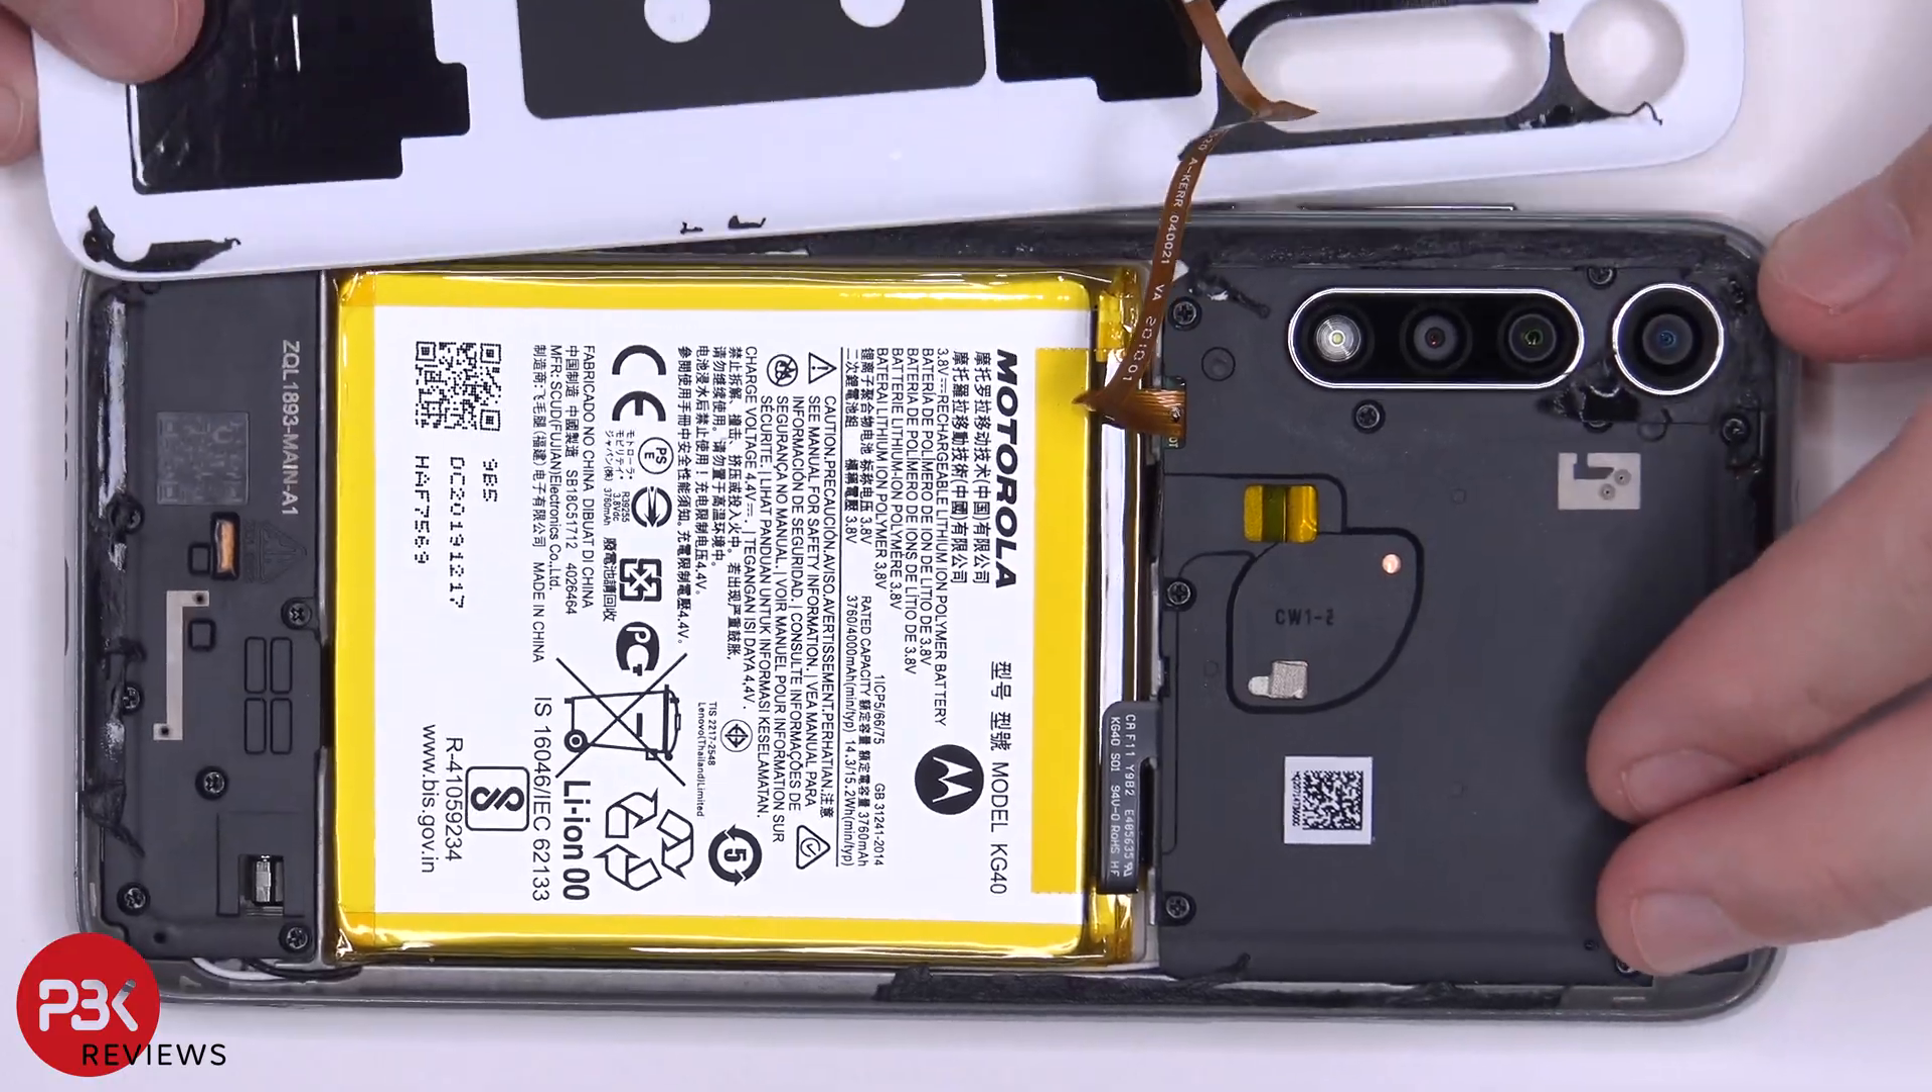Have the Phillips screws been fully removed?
No.